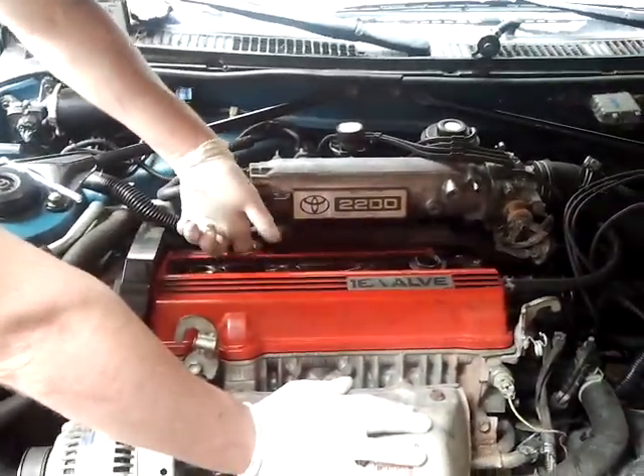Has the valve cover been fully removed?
No.